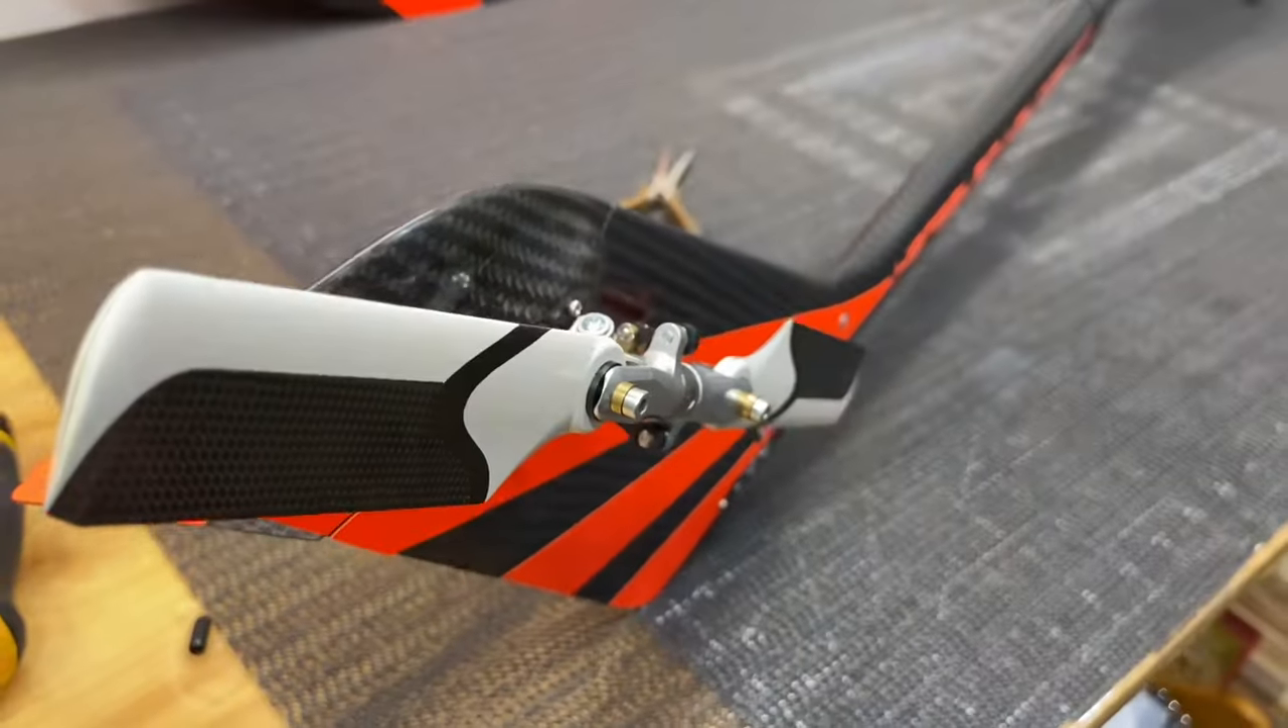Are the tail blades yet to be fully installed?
No.